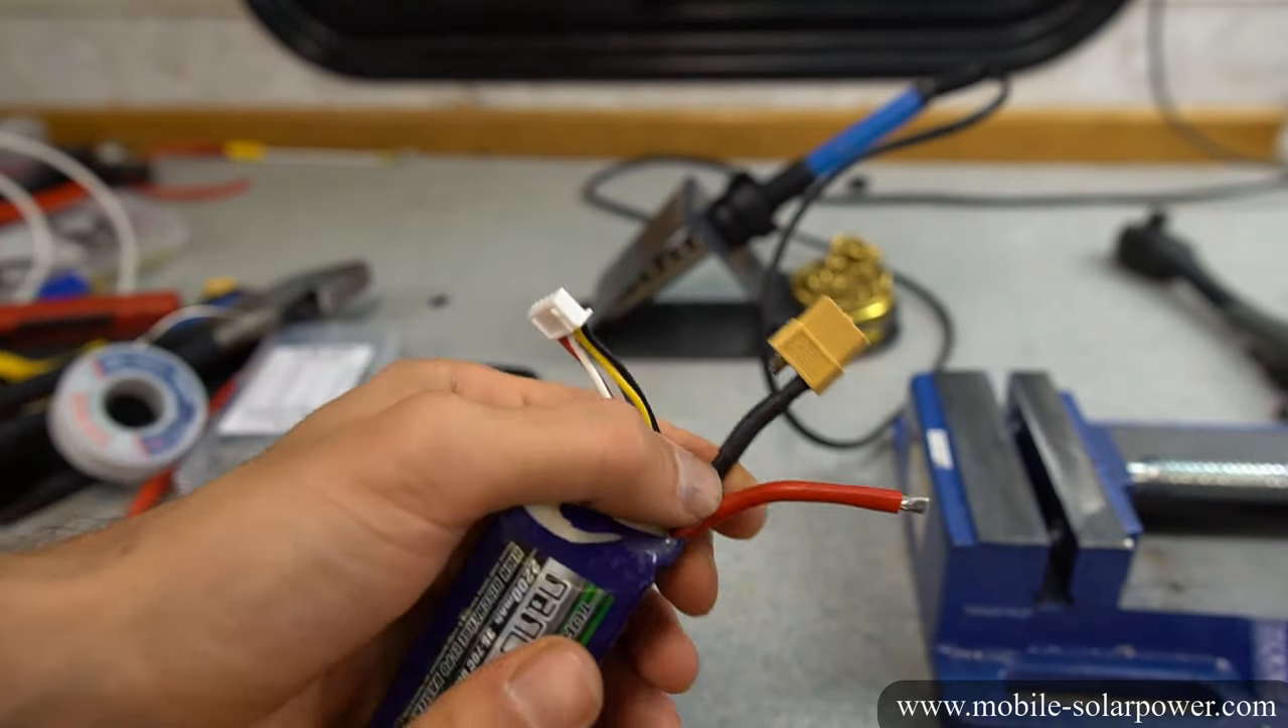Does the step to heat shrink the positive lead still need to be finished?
Yes.